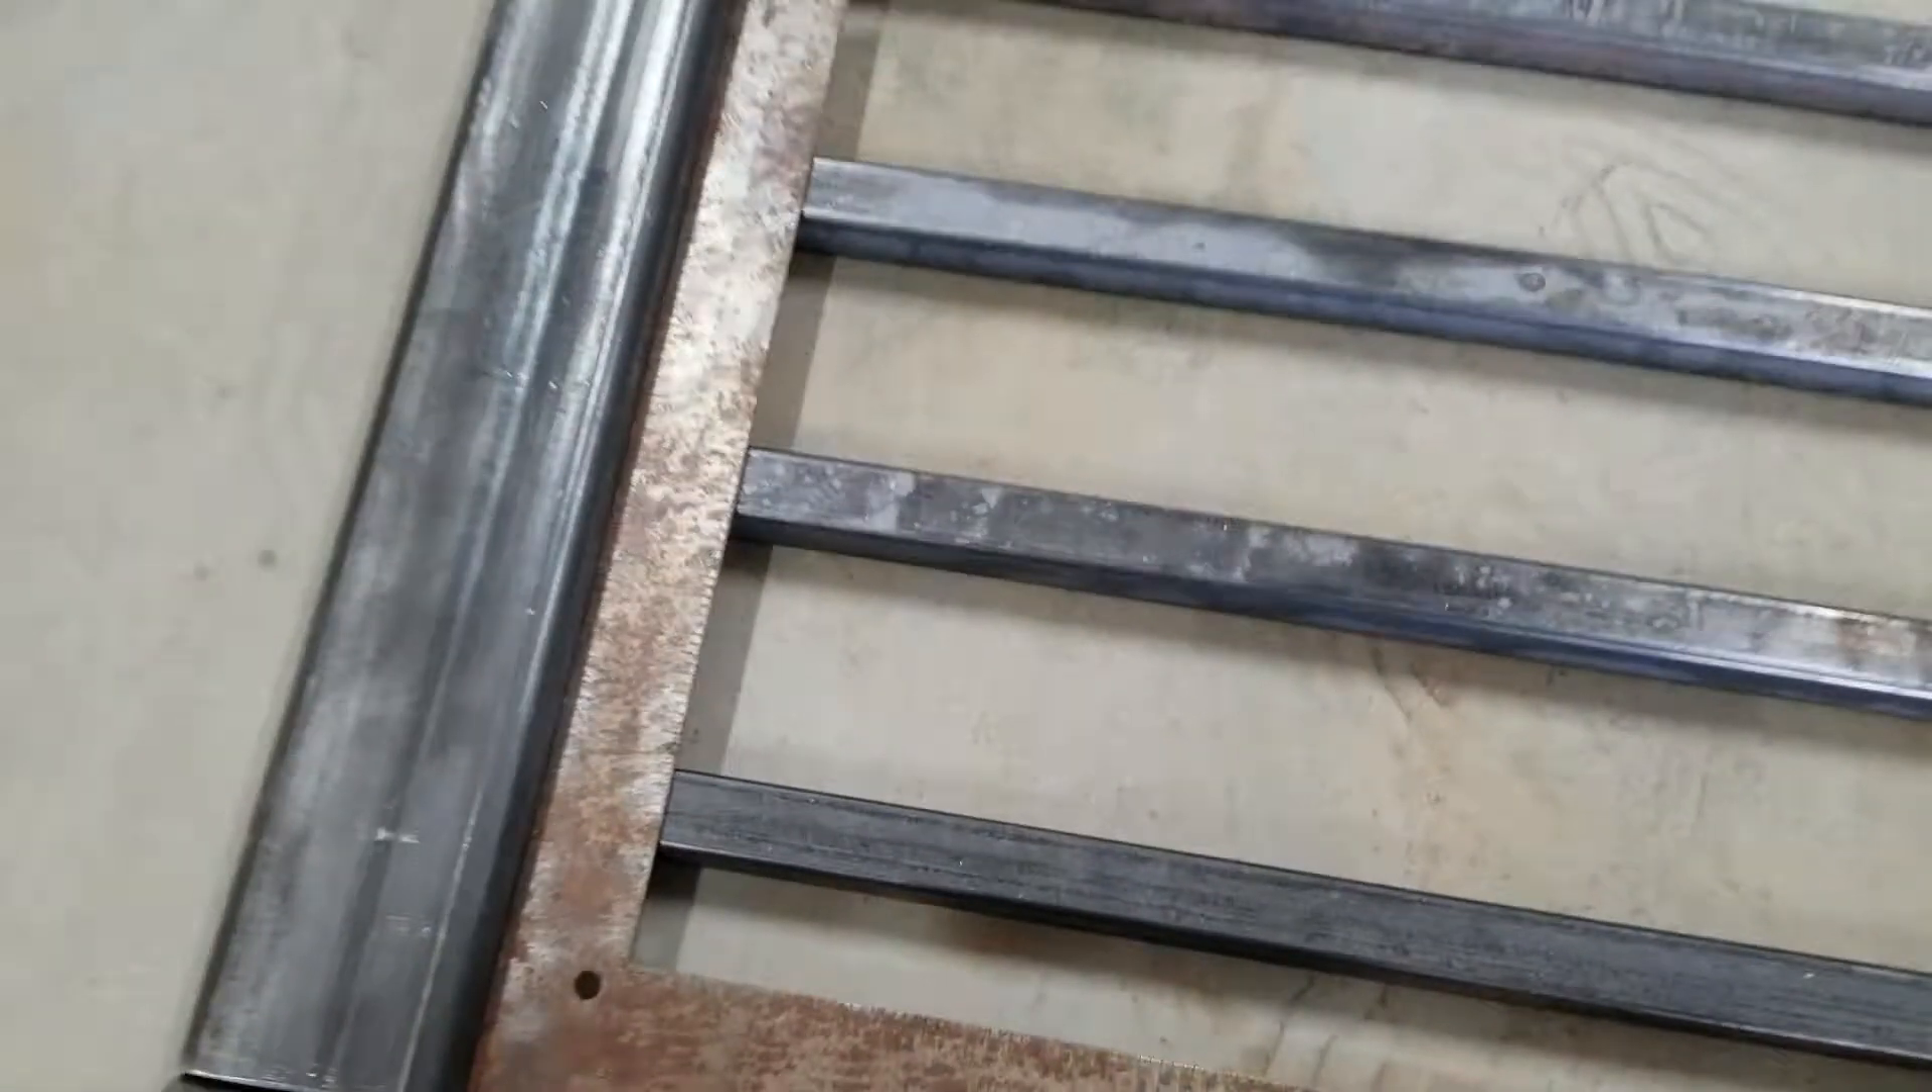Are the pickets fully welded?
No.